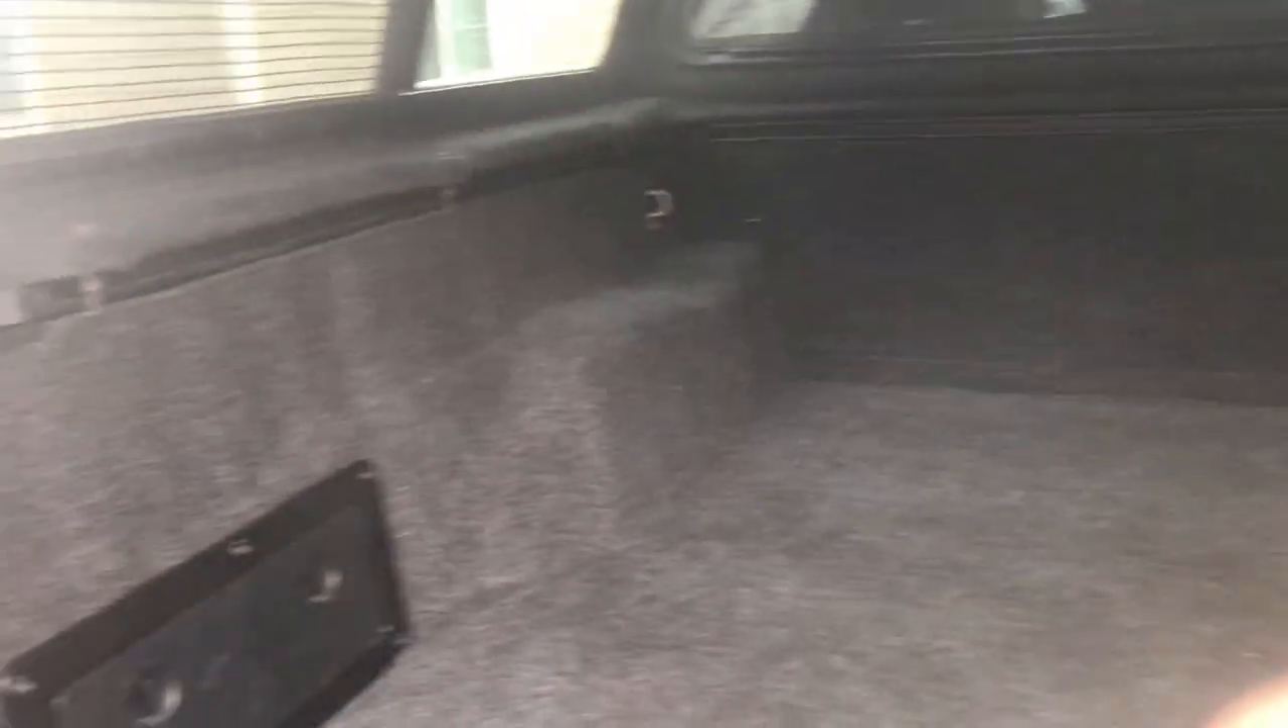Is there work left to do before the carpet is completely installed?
No.